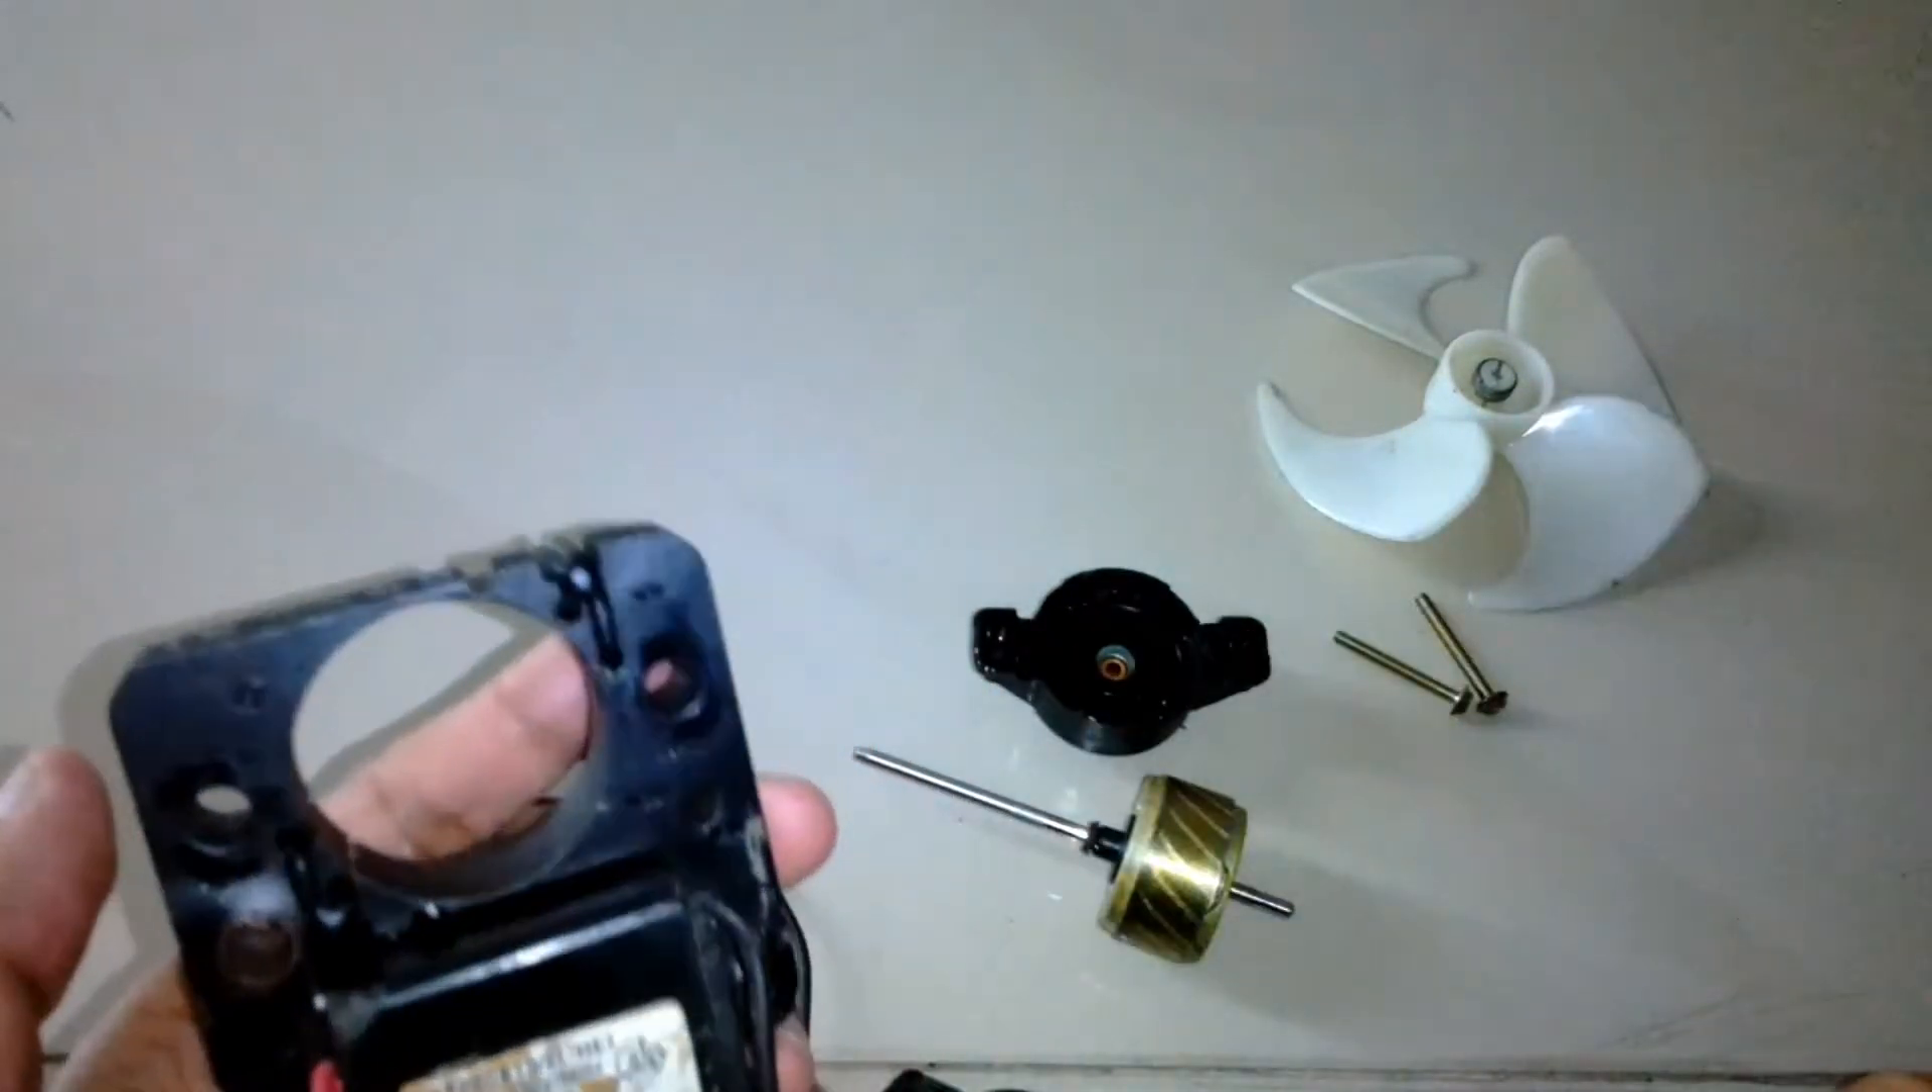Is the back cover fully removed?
Yes.